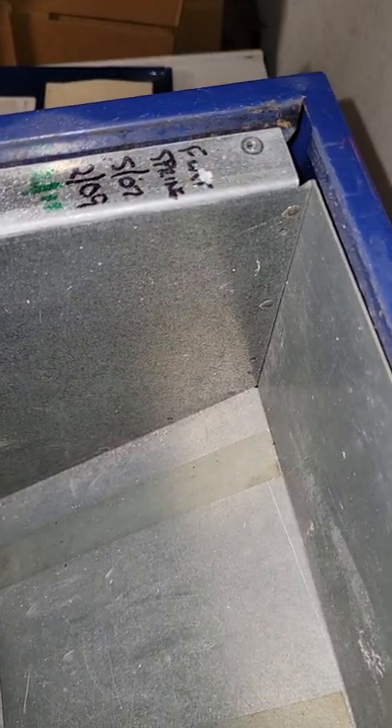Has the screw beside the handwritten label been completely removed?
No.